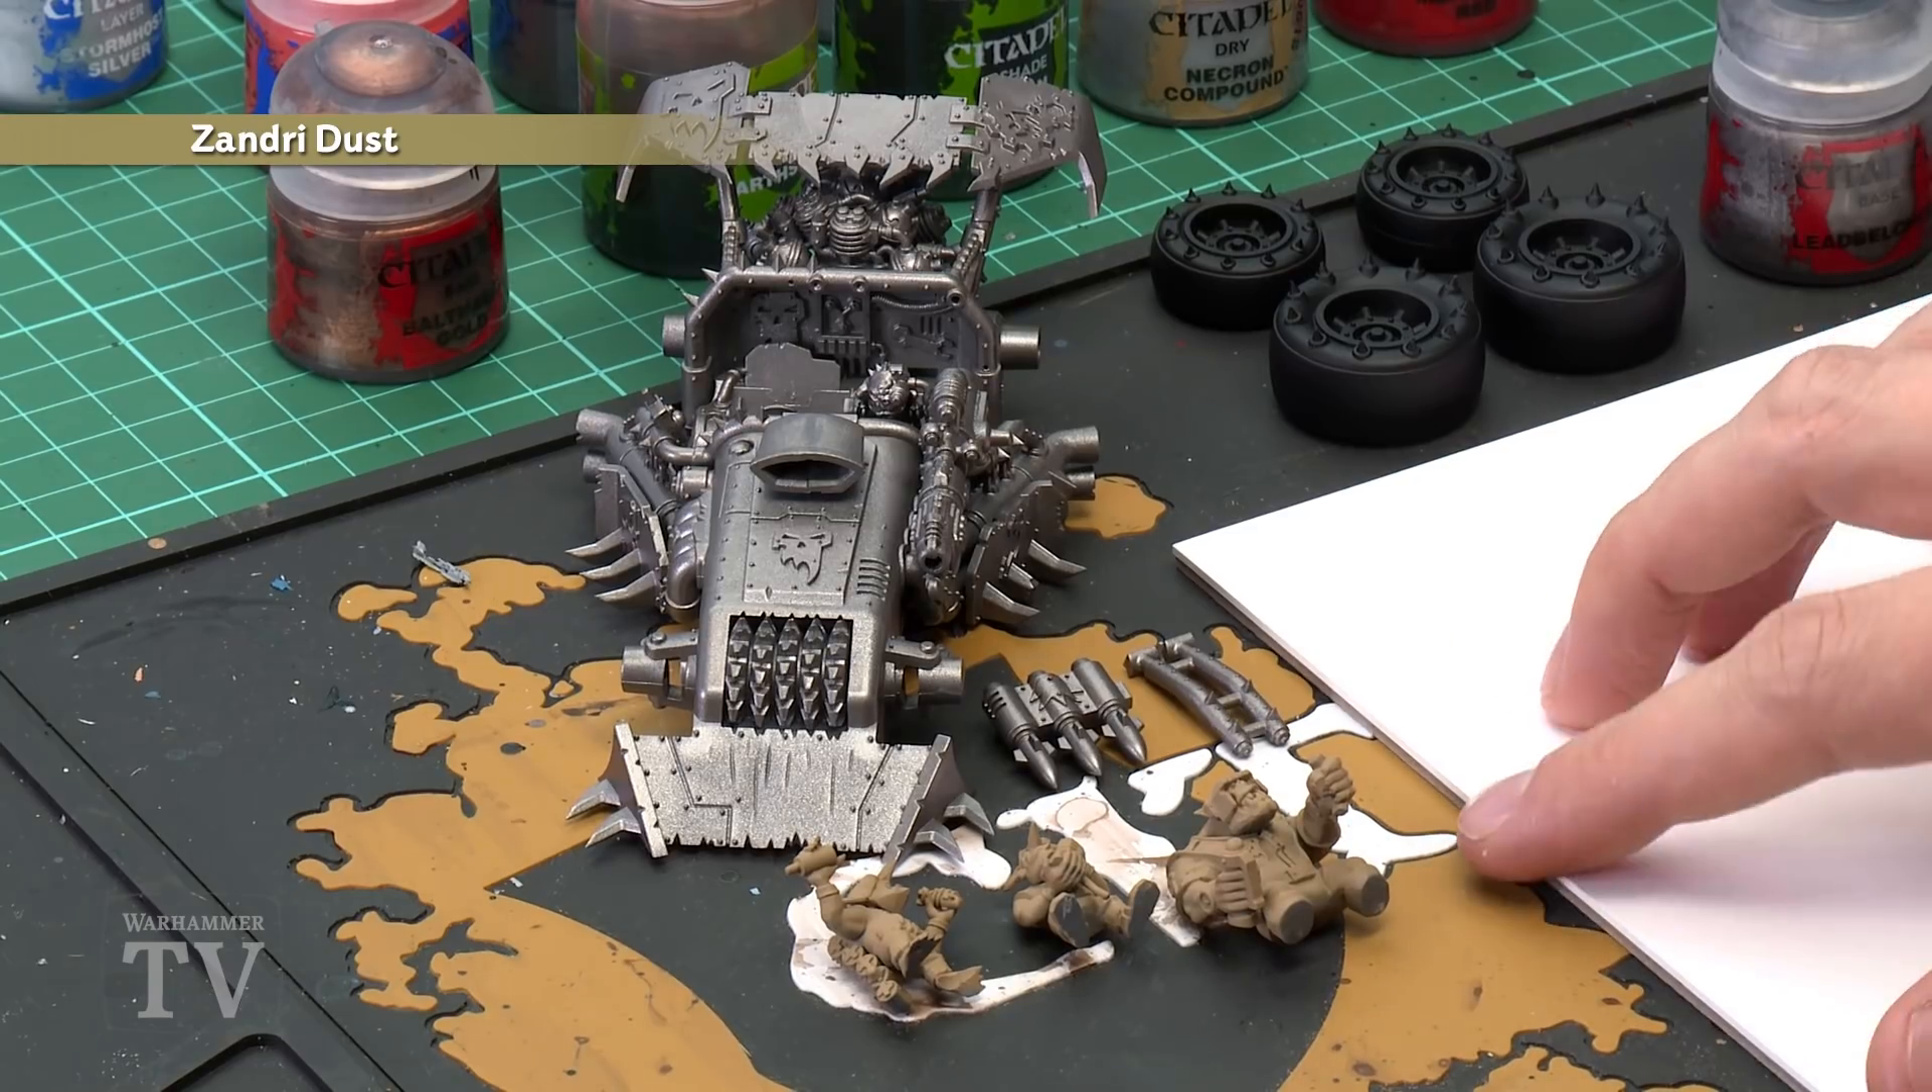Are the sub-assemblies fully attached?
No.